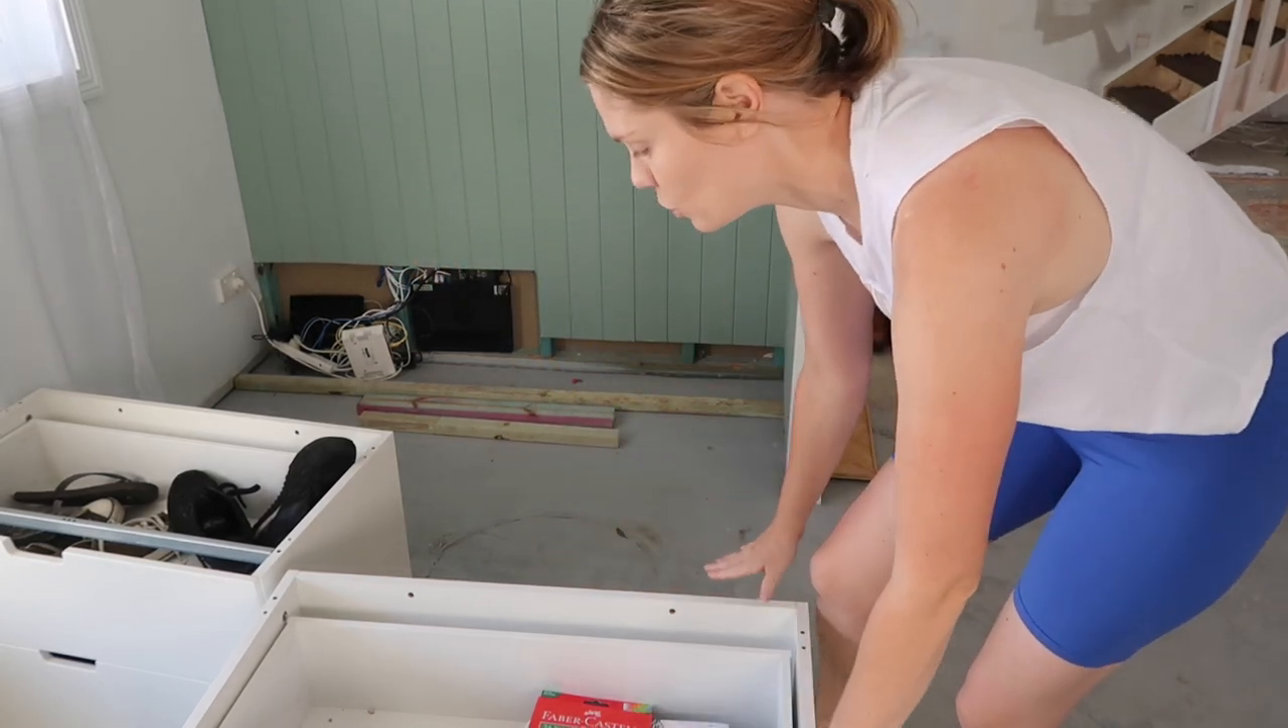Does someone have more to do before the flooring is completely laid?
Yes.